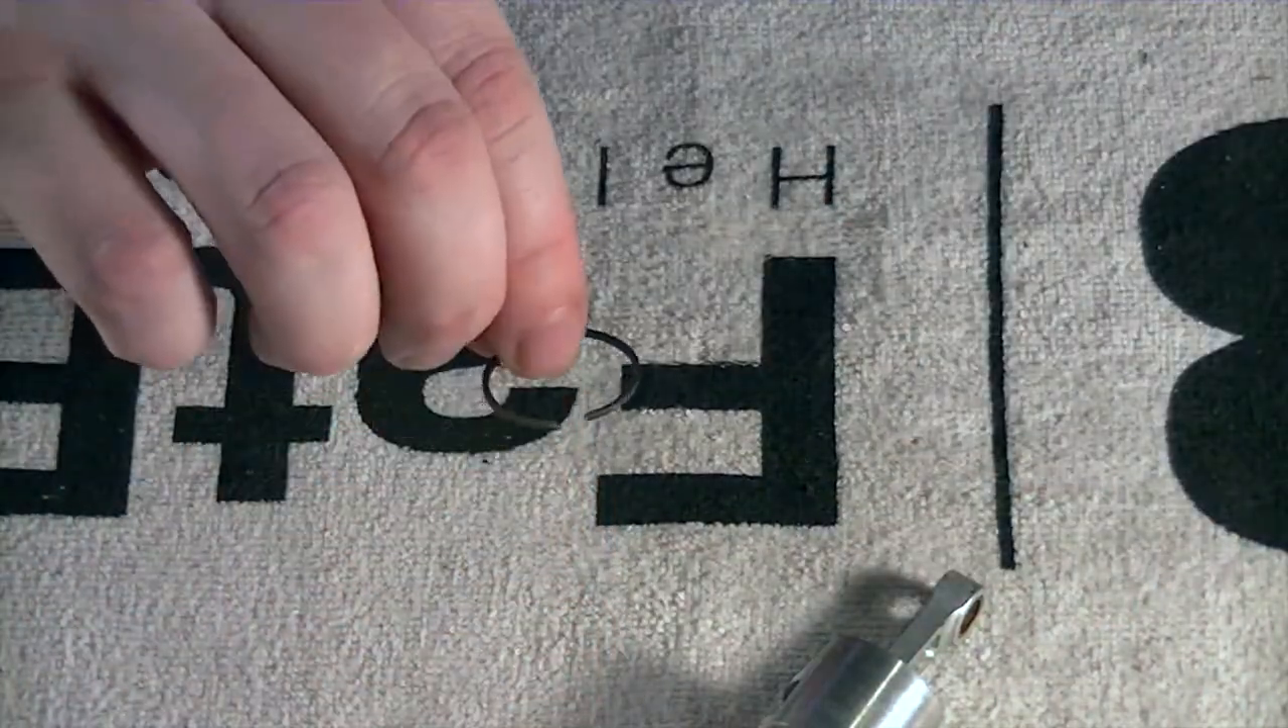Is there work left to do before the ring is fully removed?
No.